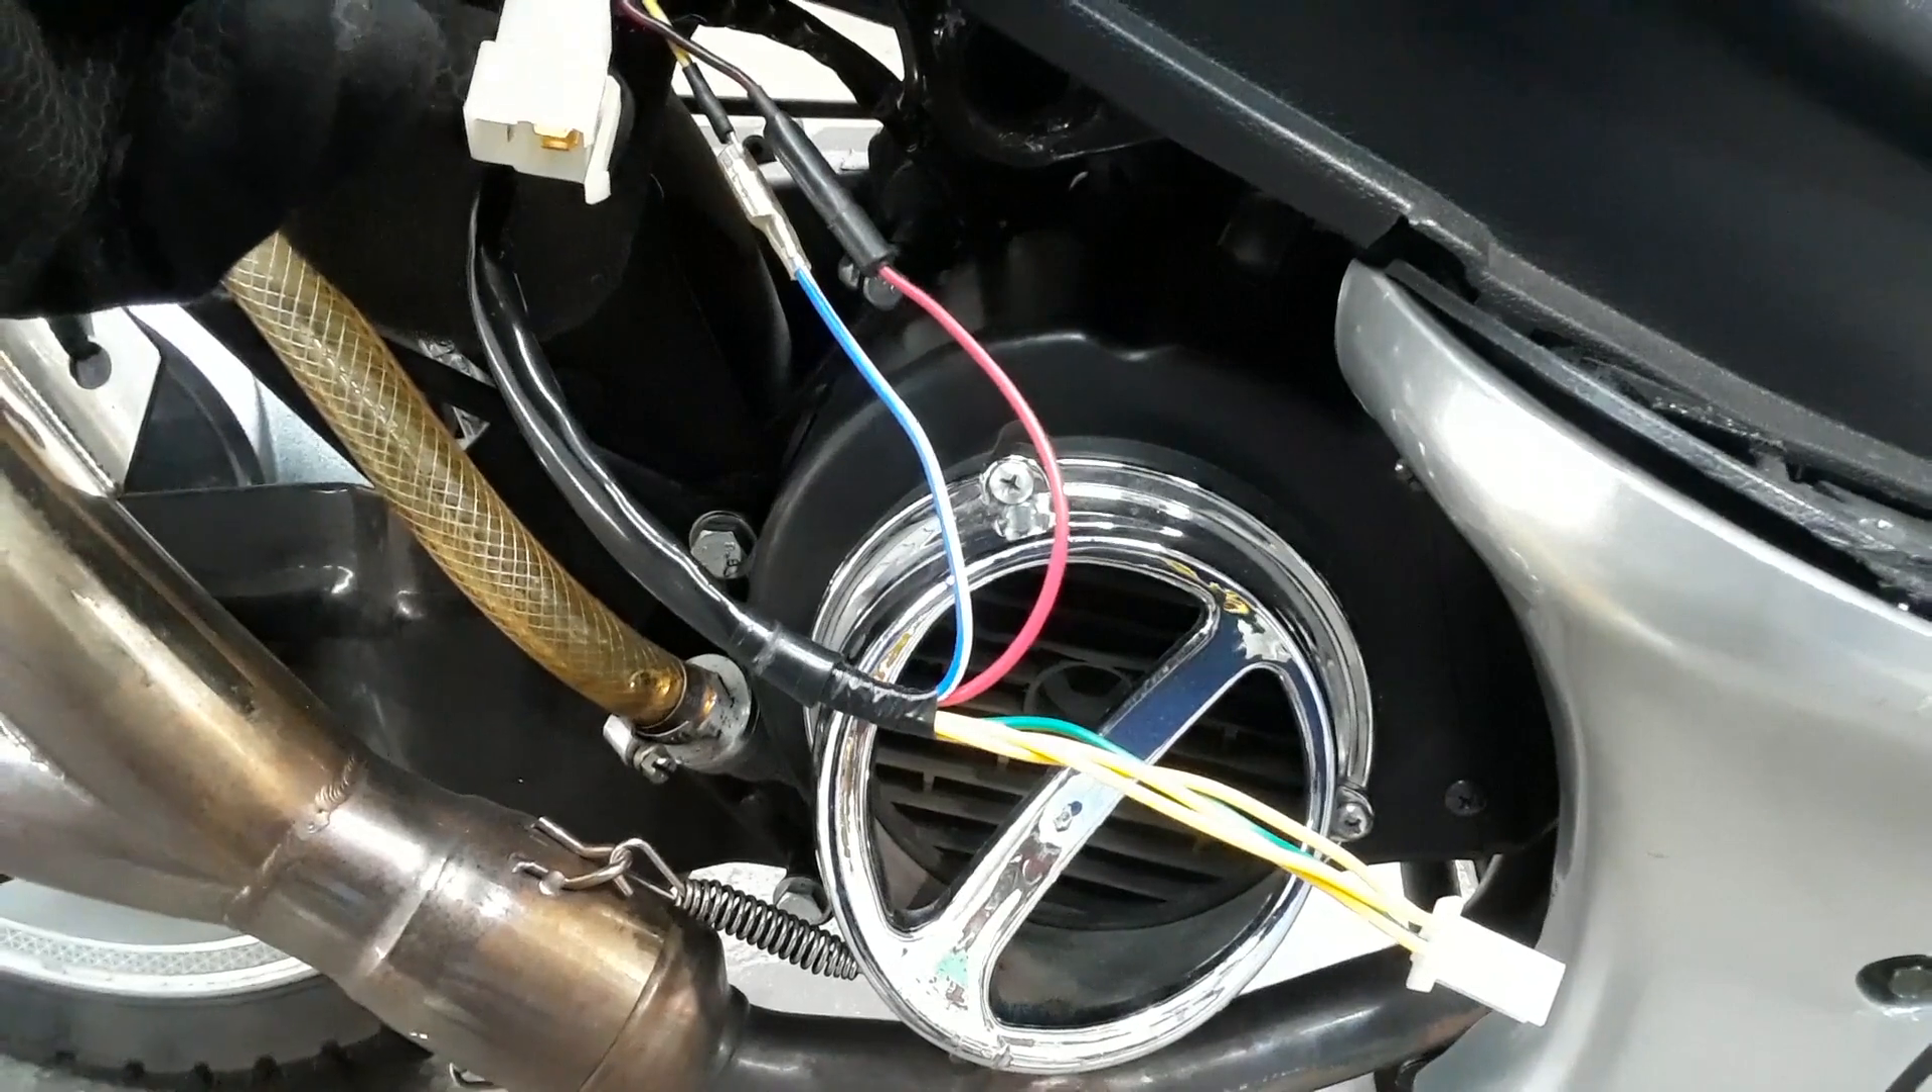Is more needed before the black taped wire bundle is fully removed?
Yes.